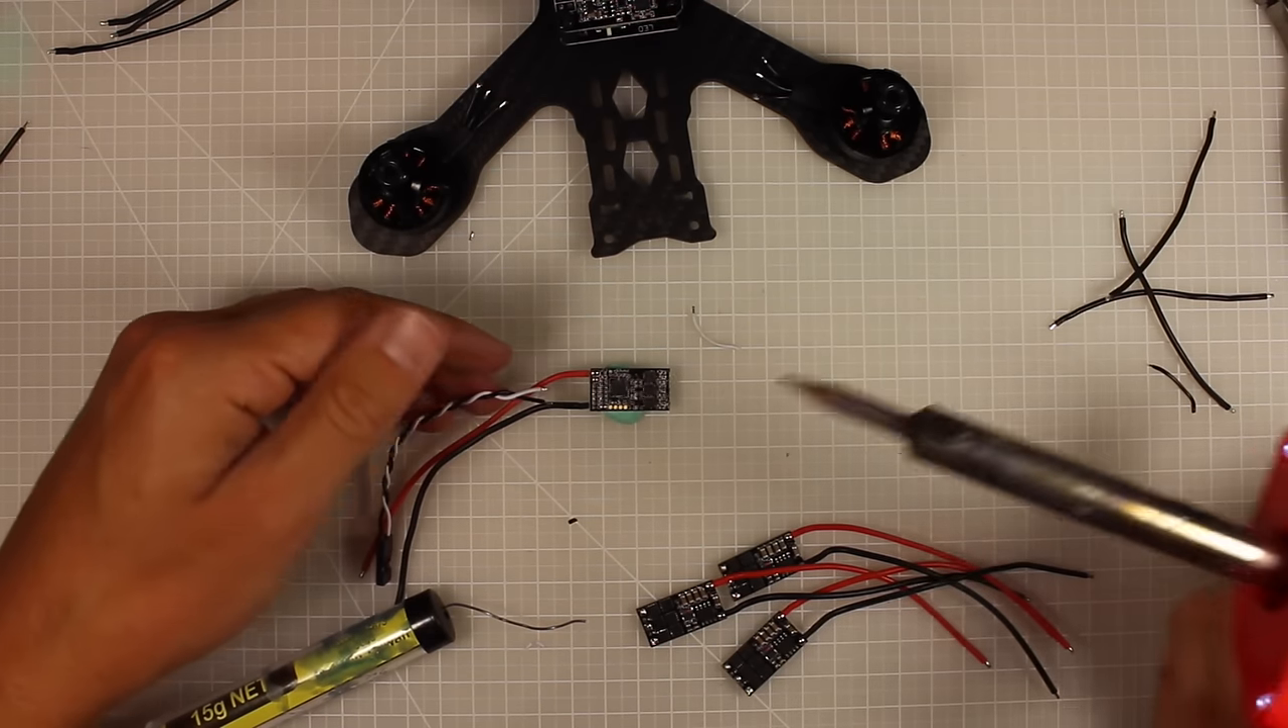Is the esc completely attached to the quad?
No.